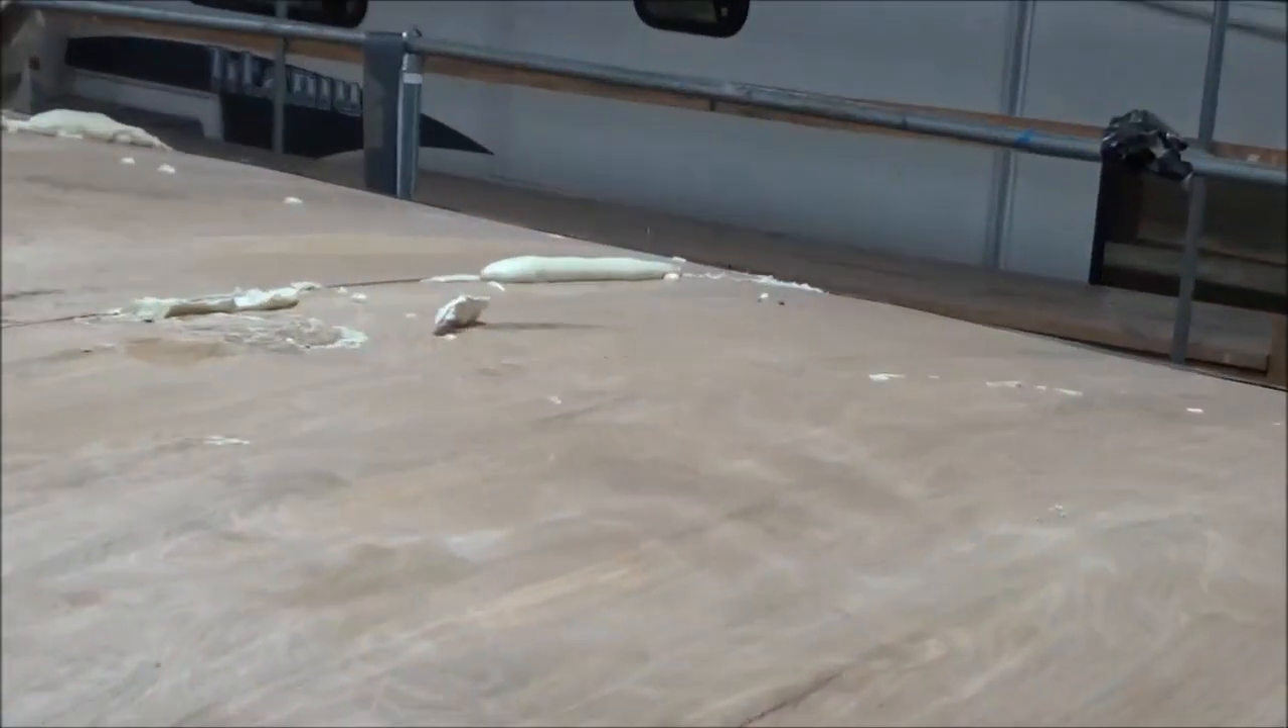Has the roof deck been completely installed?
Yes.